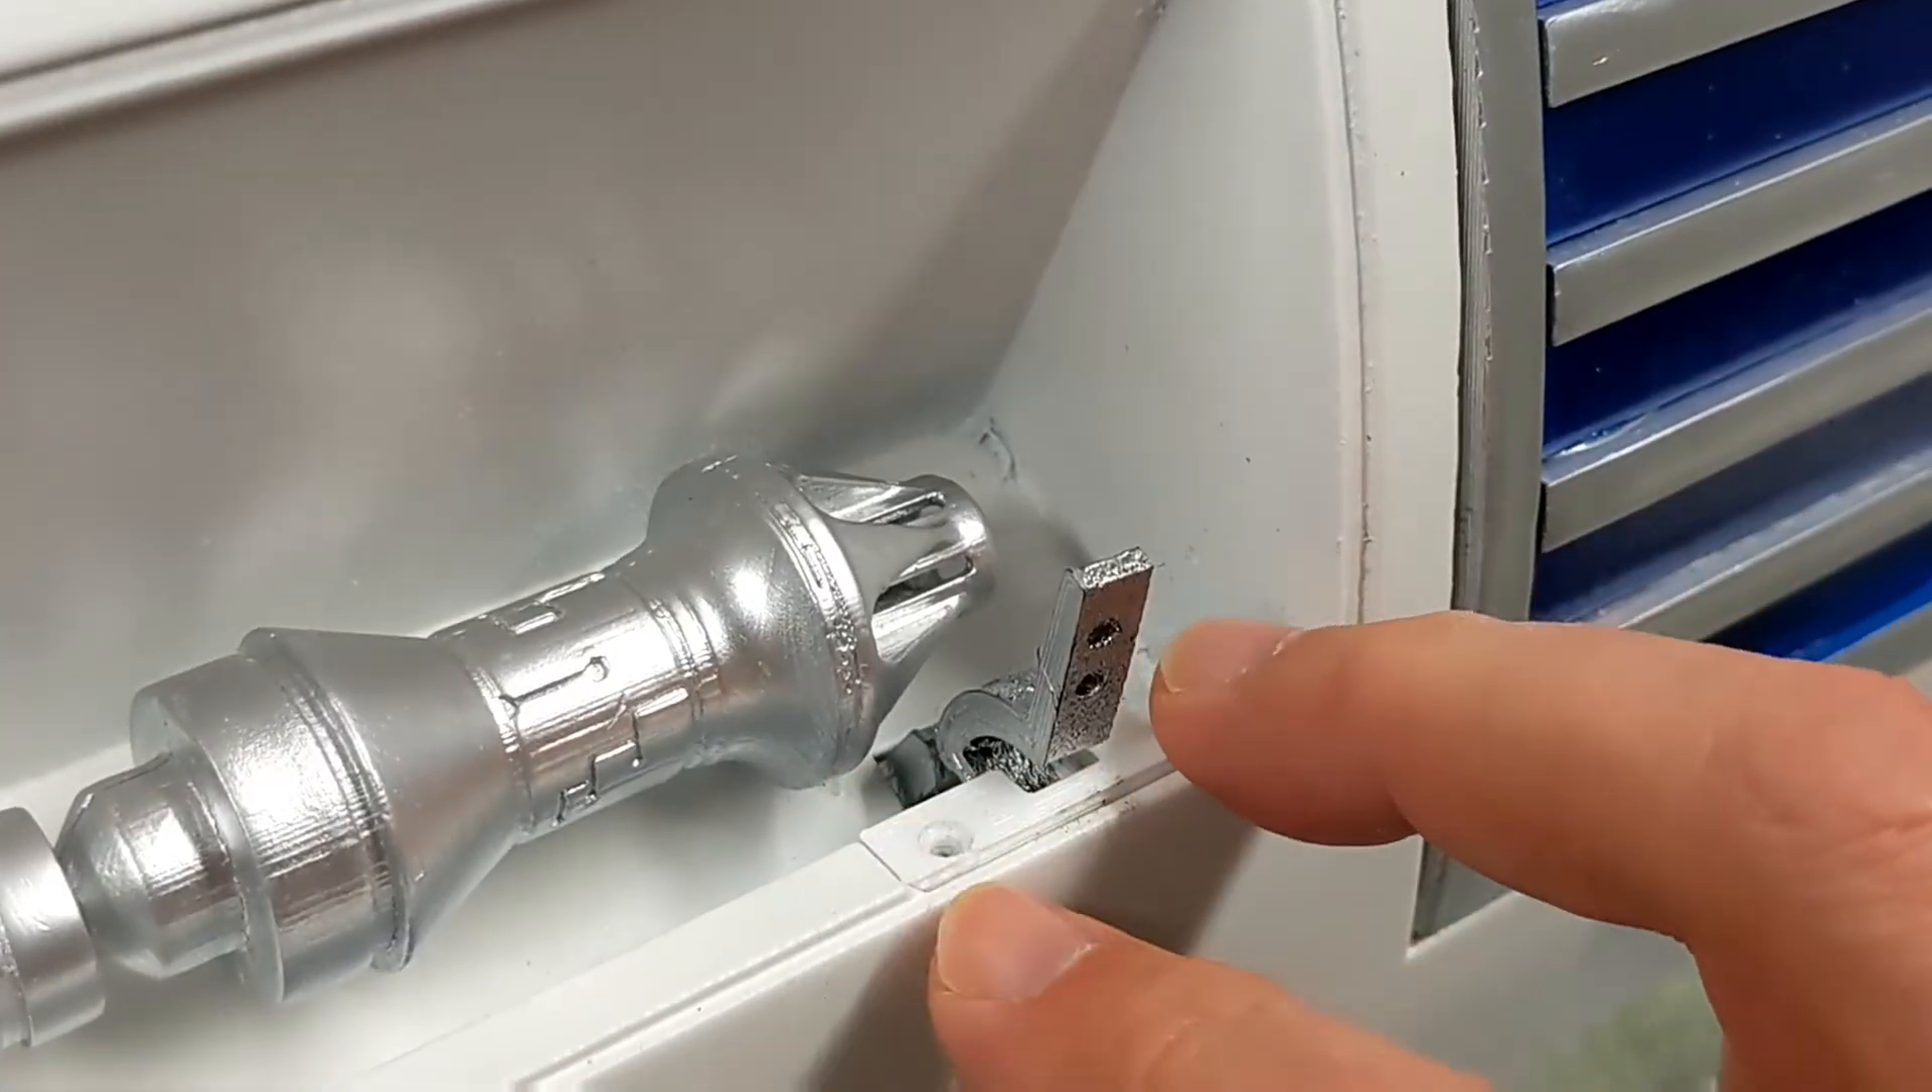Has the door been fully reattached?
No.